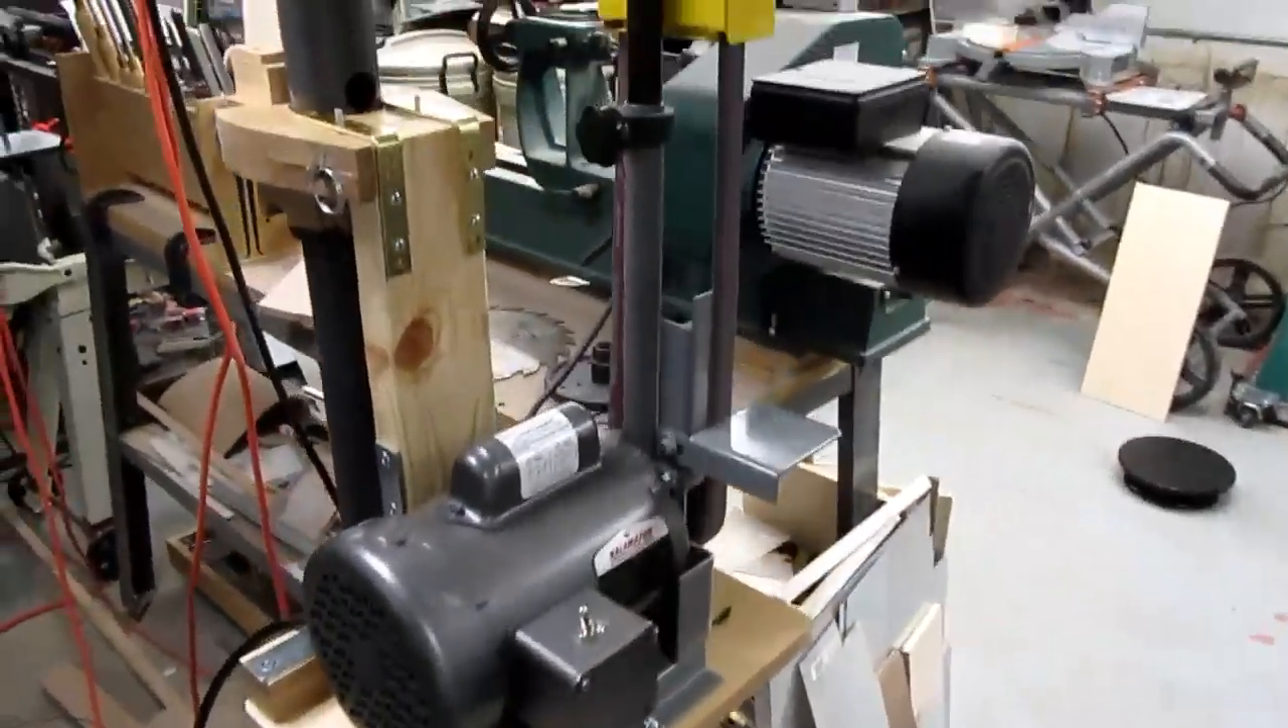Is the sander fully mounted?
Yes.